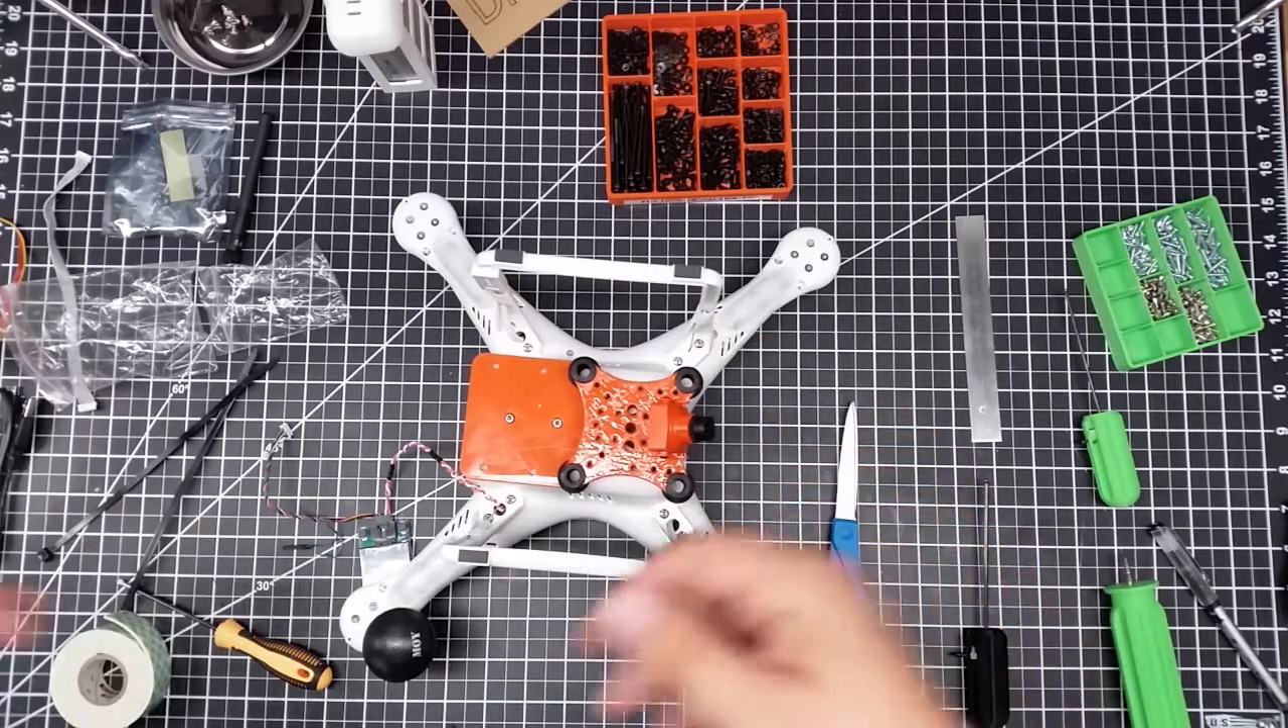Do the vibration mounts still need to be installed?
No.